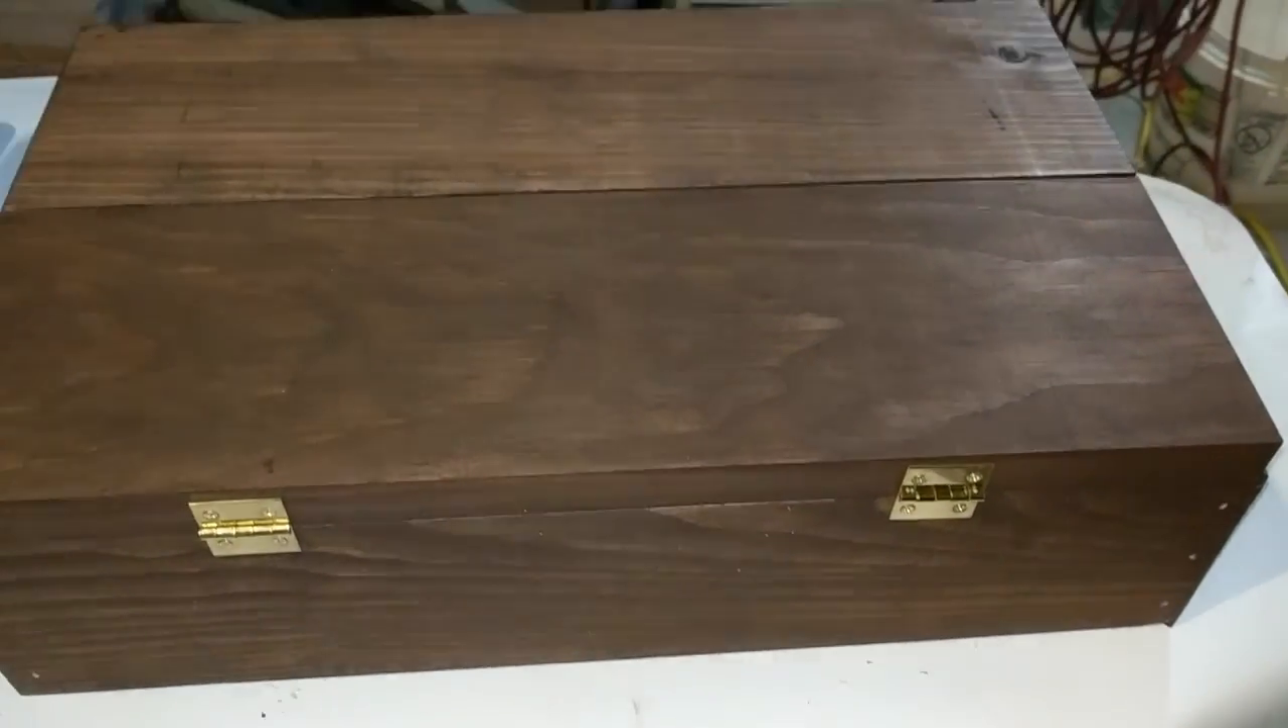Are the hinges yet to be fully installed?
No.